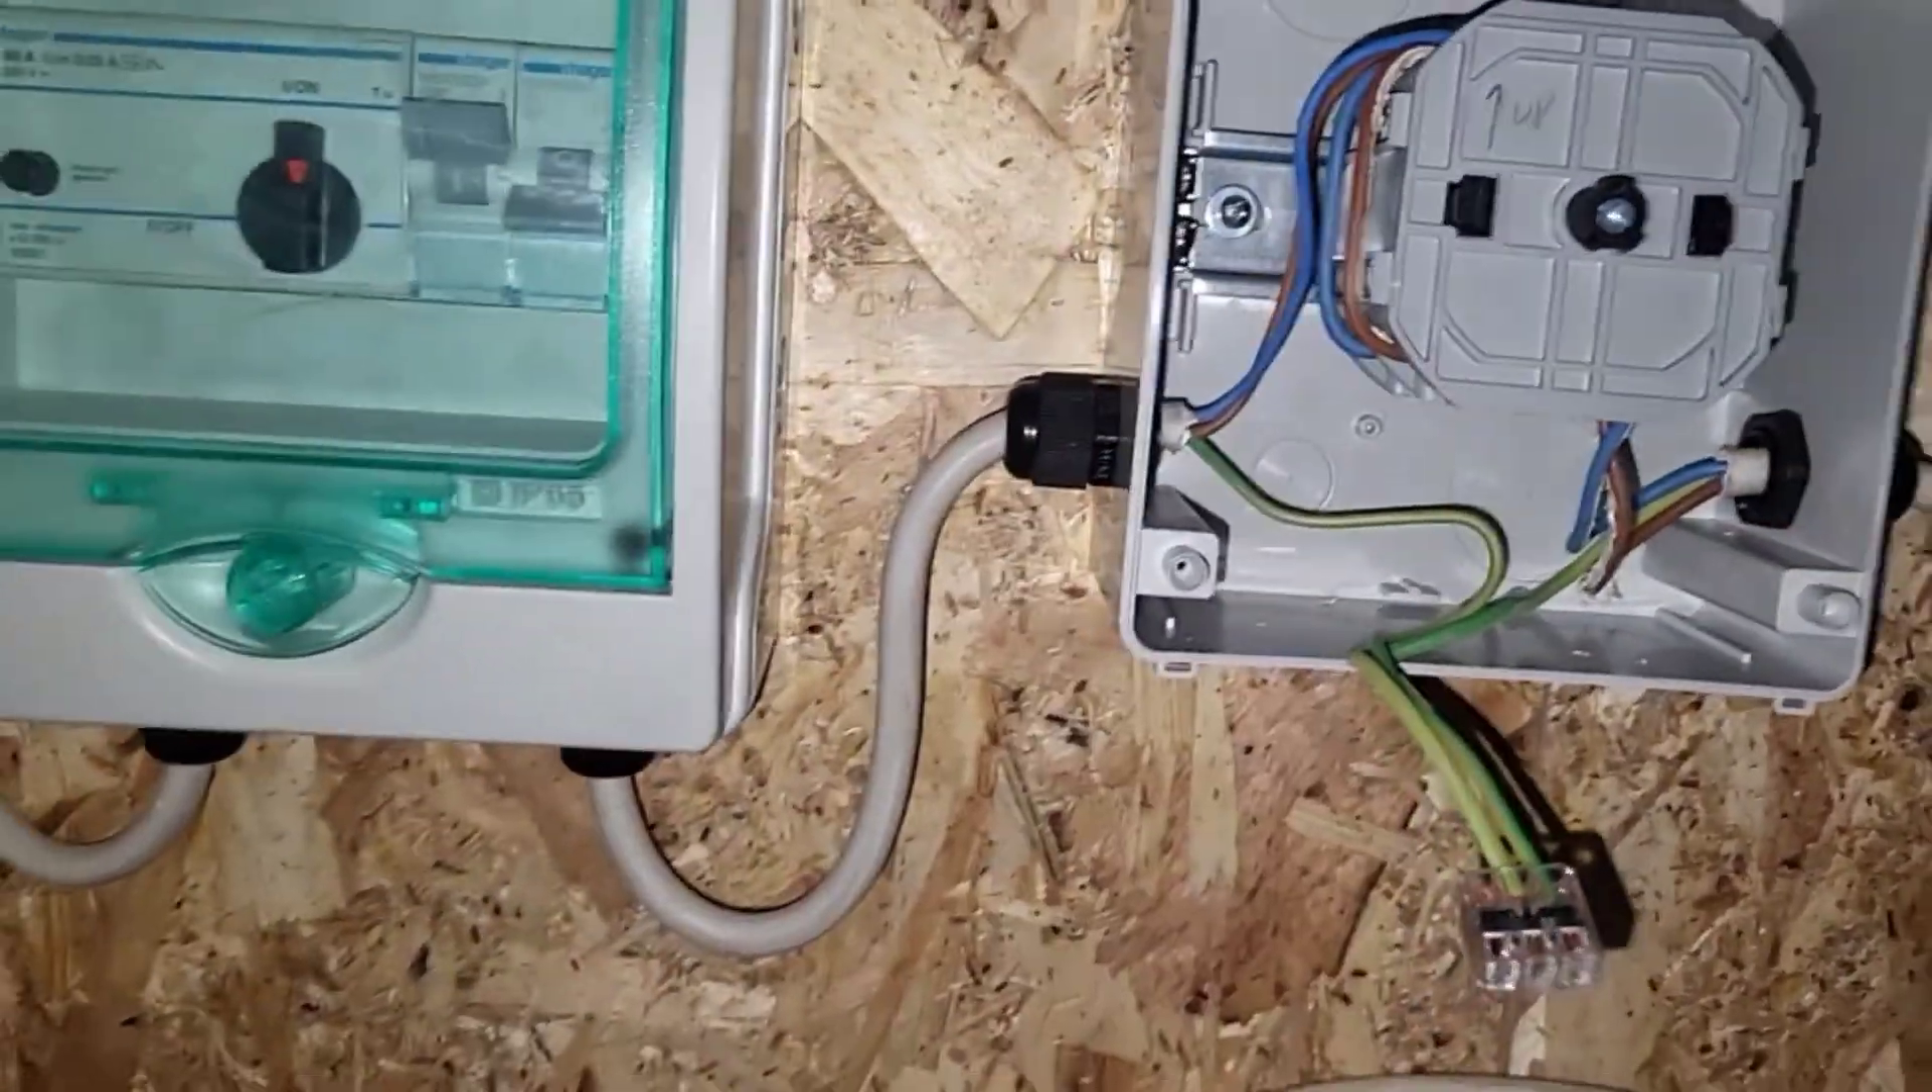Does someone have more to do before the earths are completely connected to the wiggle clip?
No.